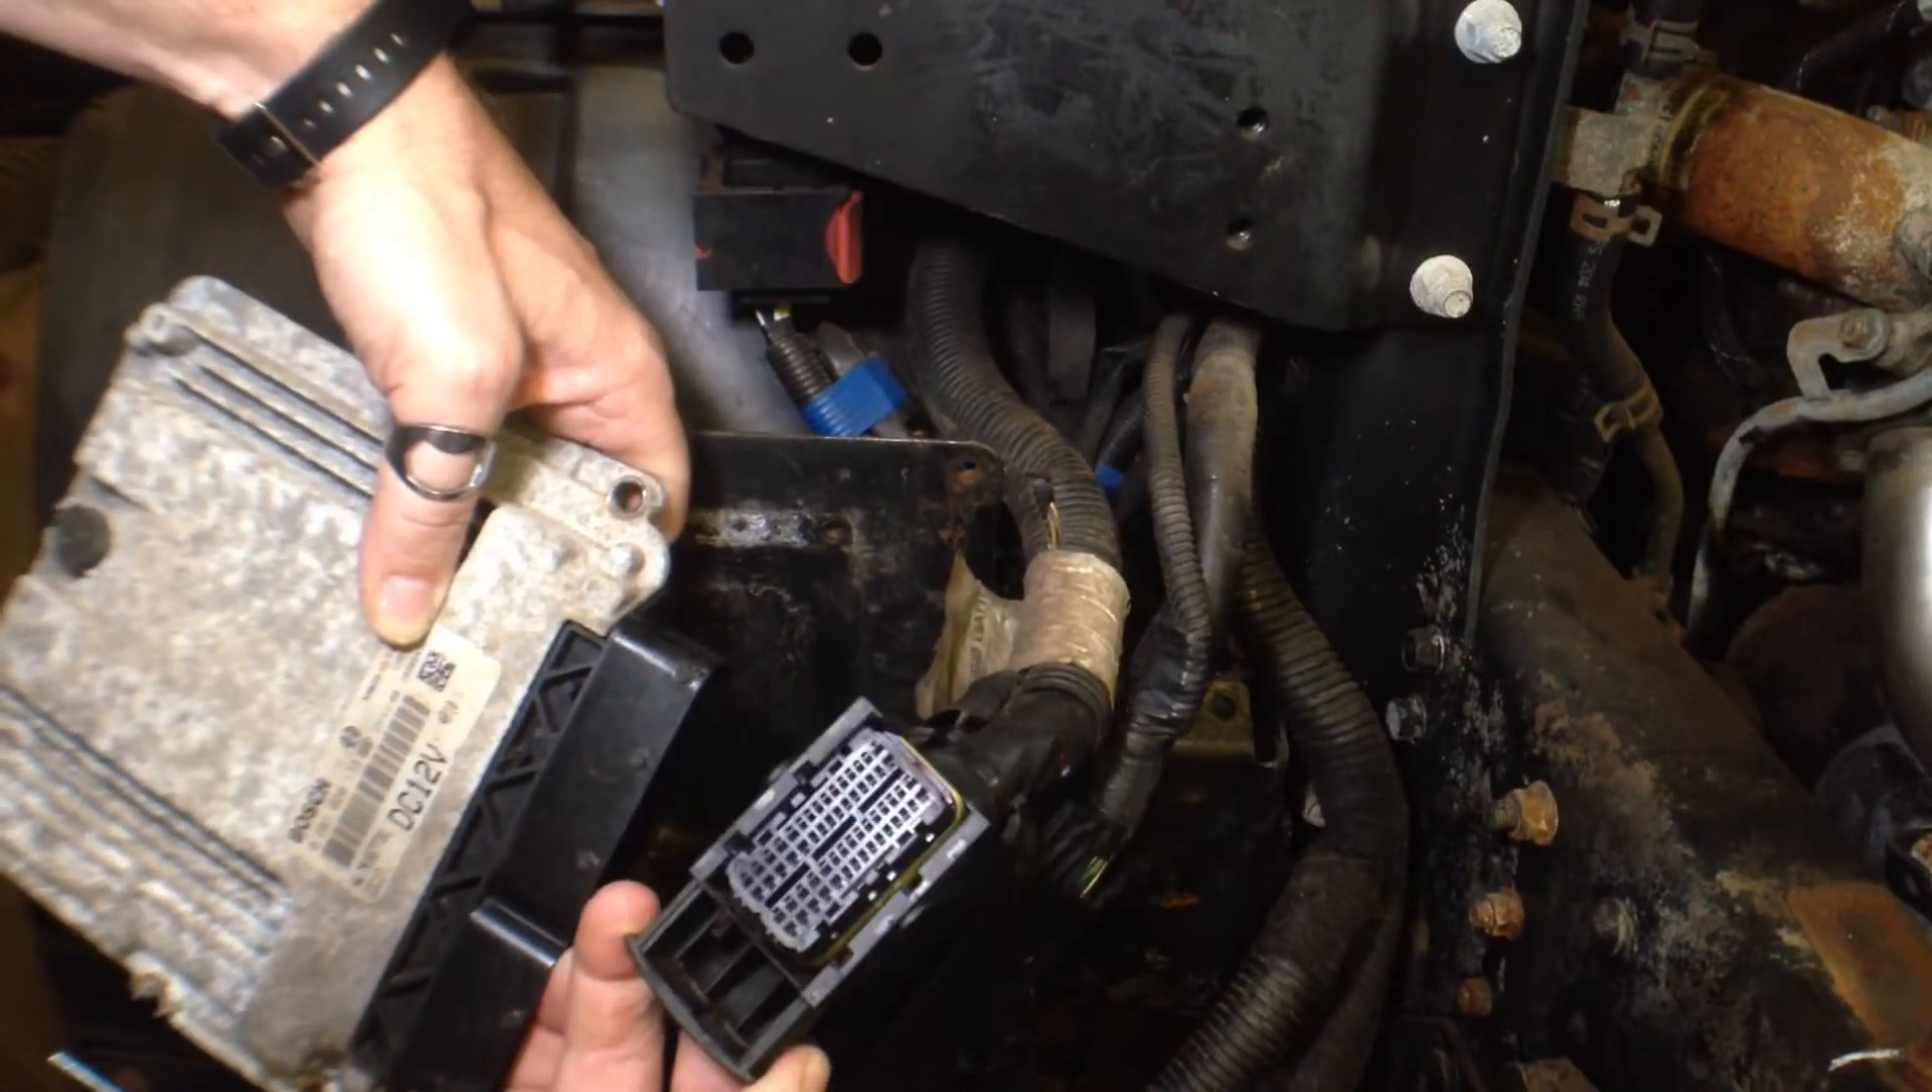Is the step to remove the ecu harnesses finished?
Yes.